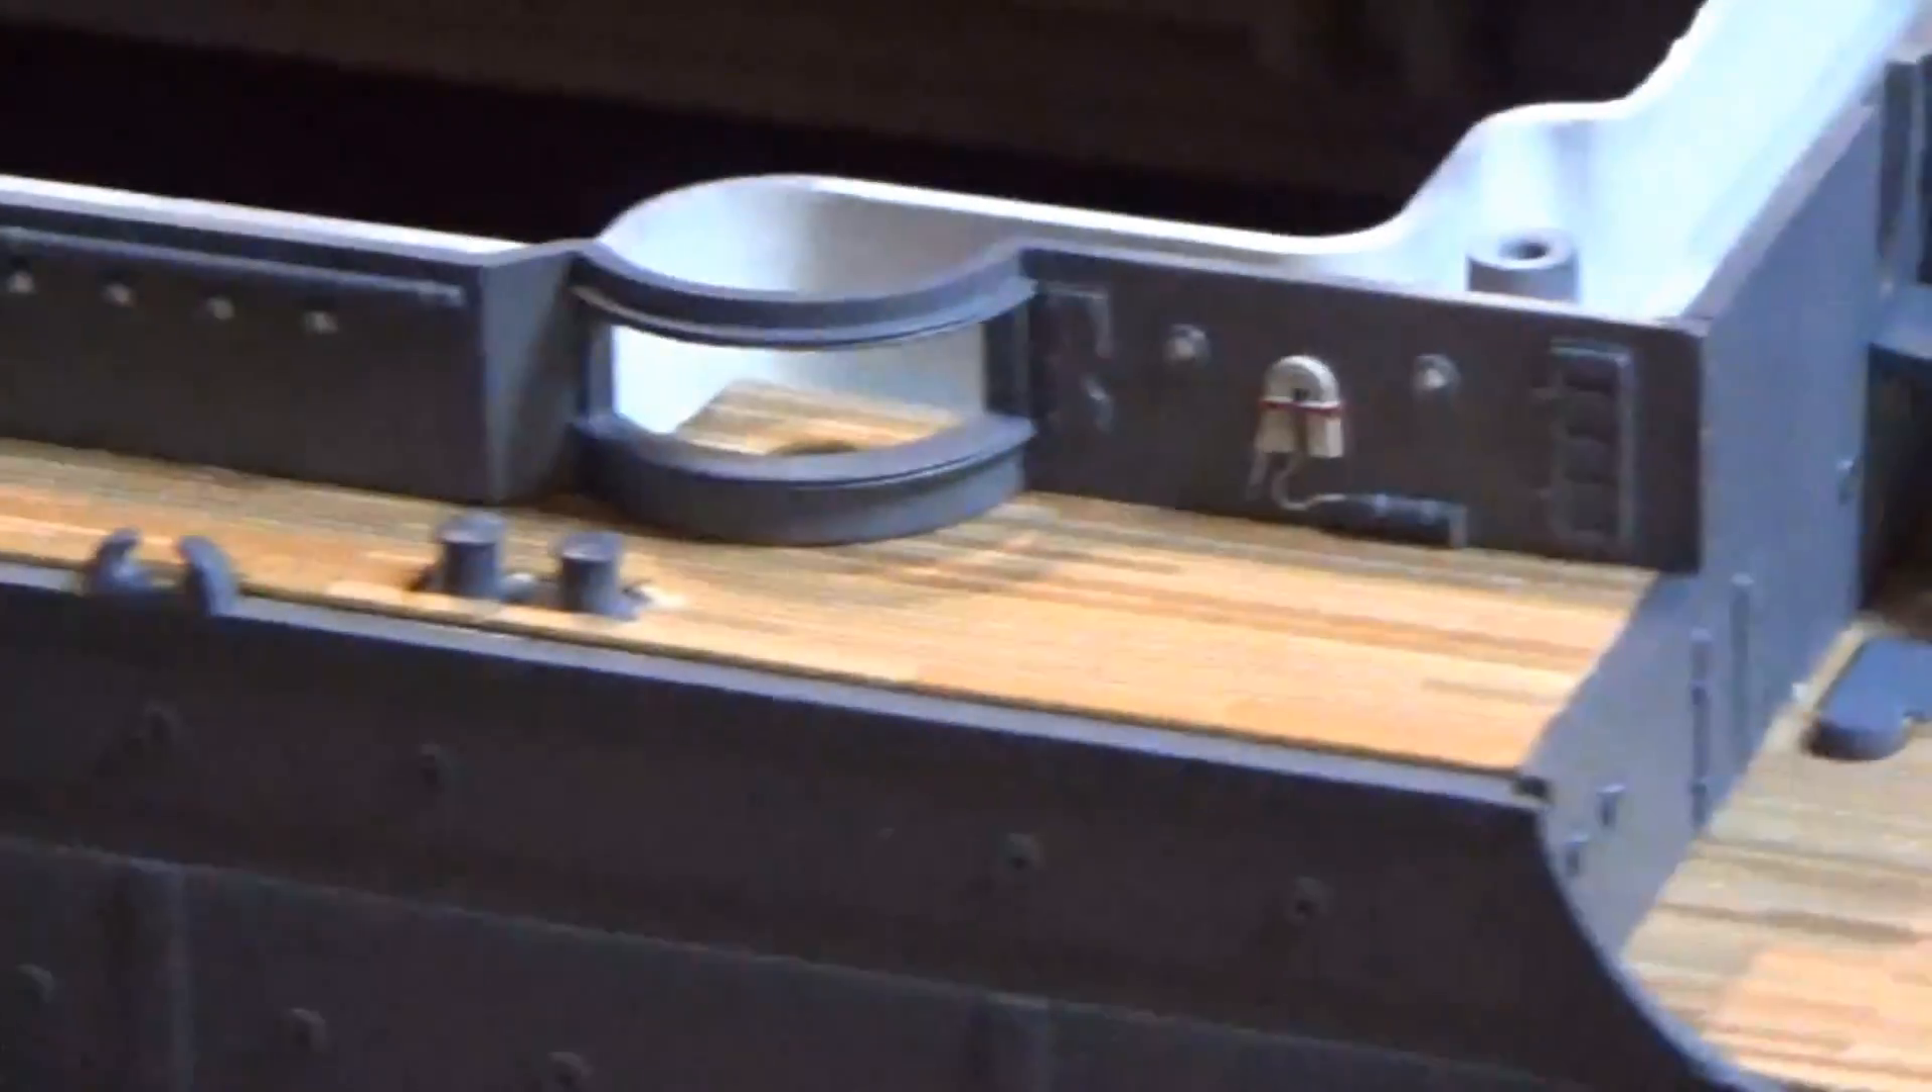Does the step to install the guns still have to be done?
Yes.